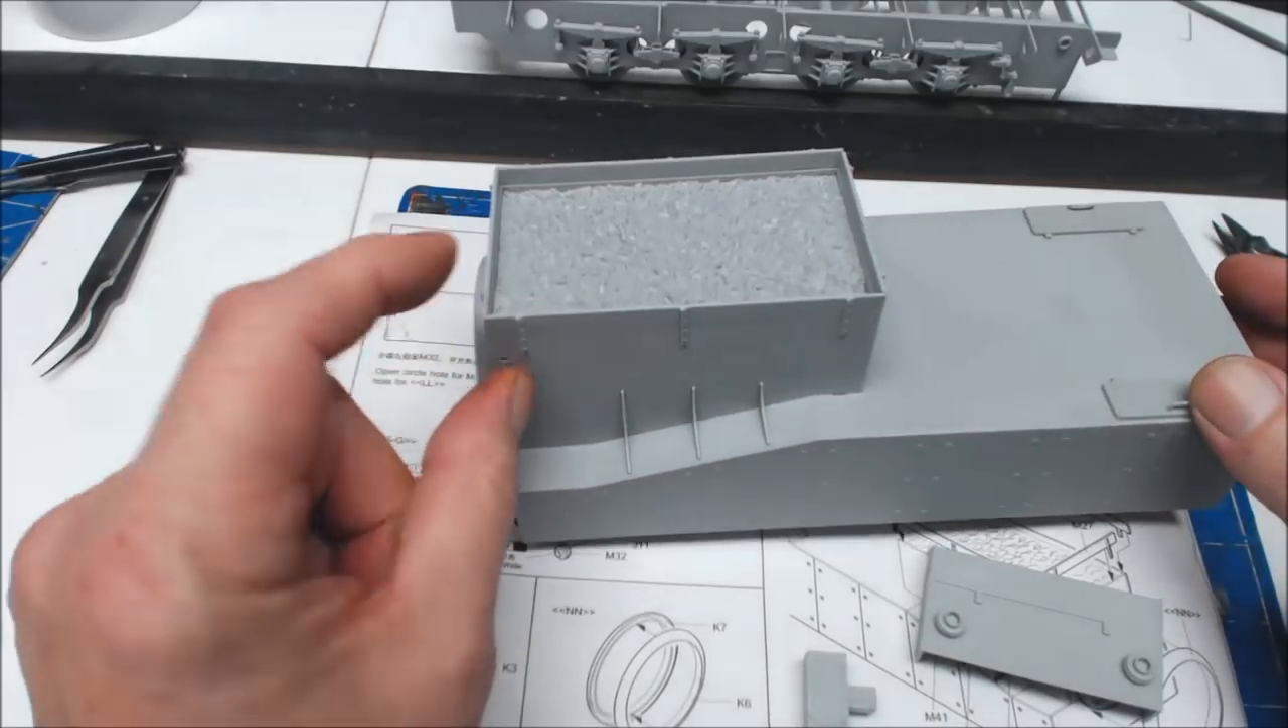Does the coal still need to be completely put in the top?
No.